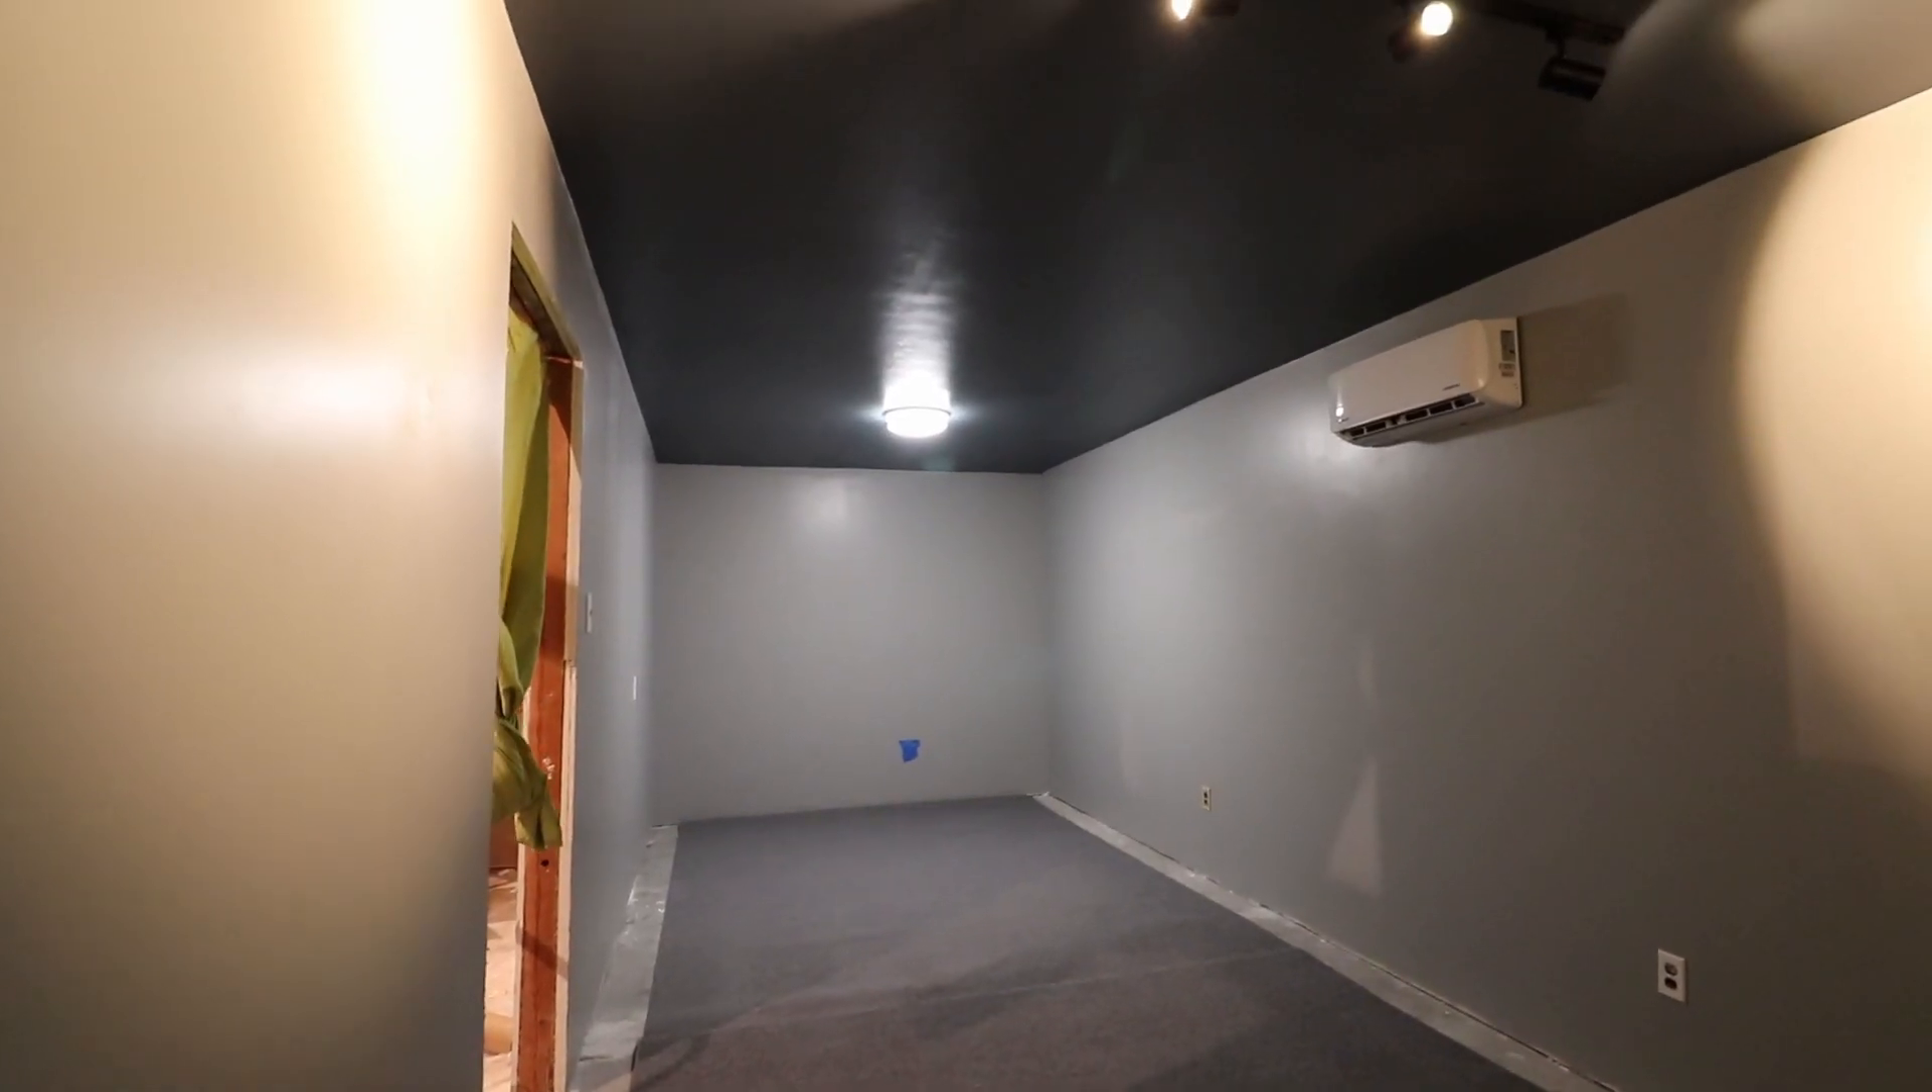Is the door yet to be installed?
Yes.